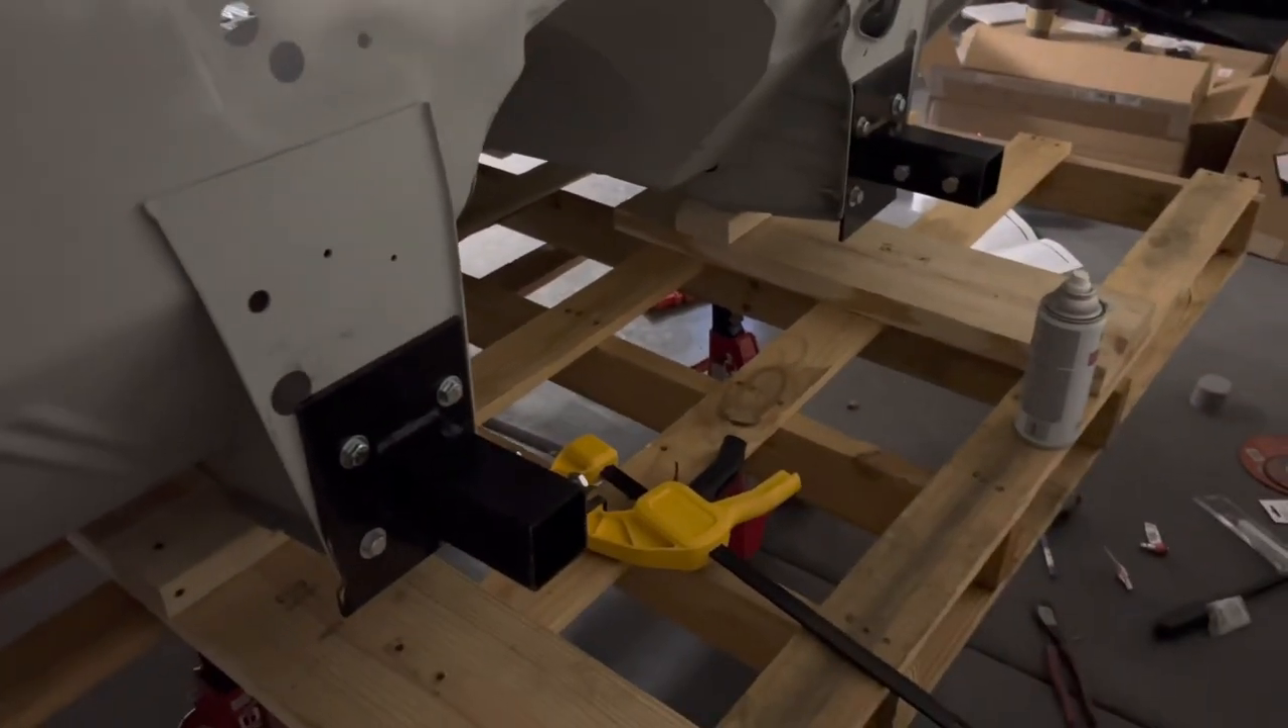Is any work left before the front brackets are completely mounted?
No.